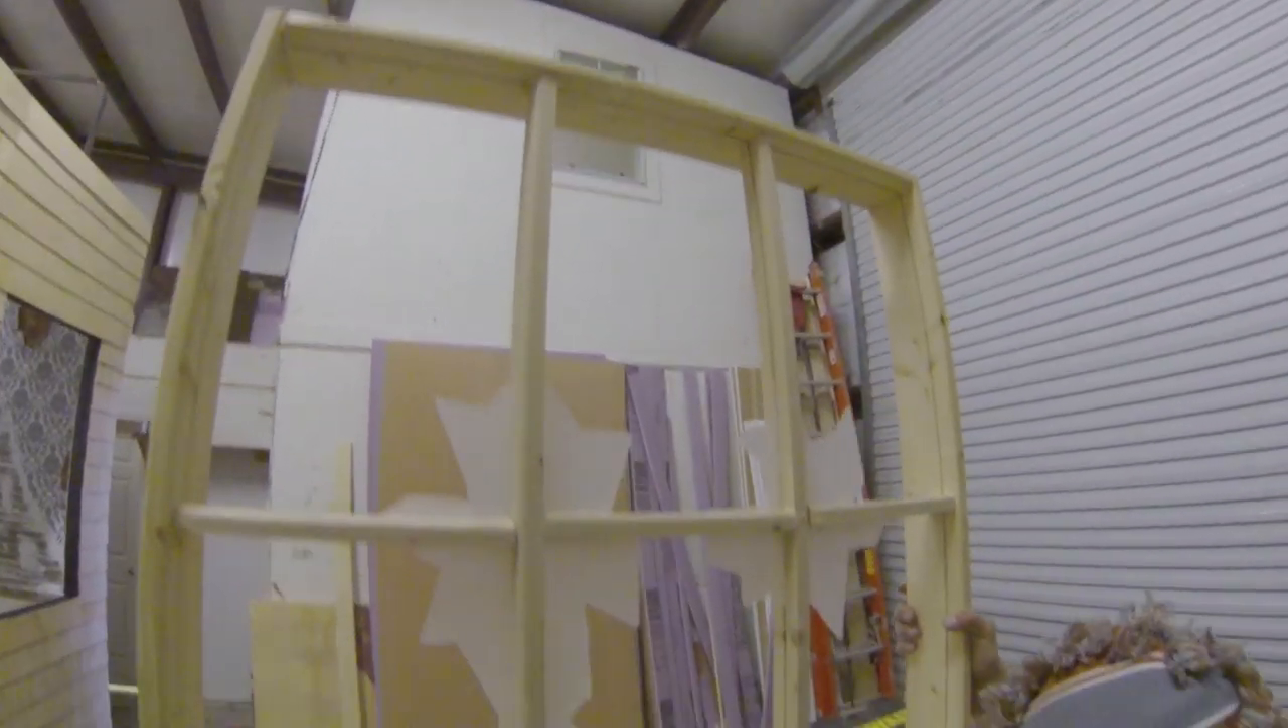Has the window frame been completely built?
Yes.